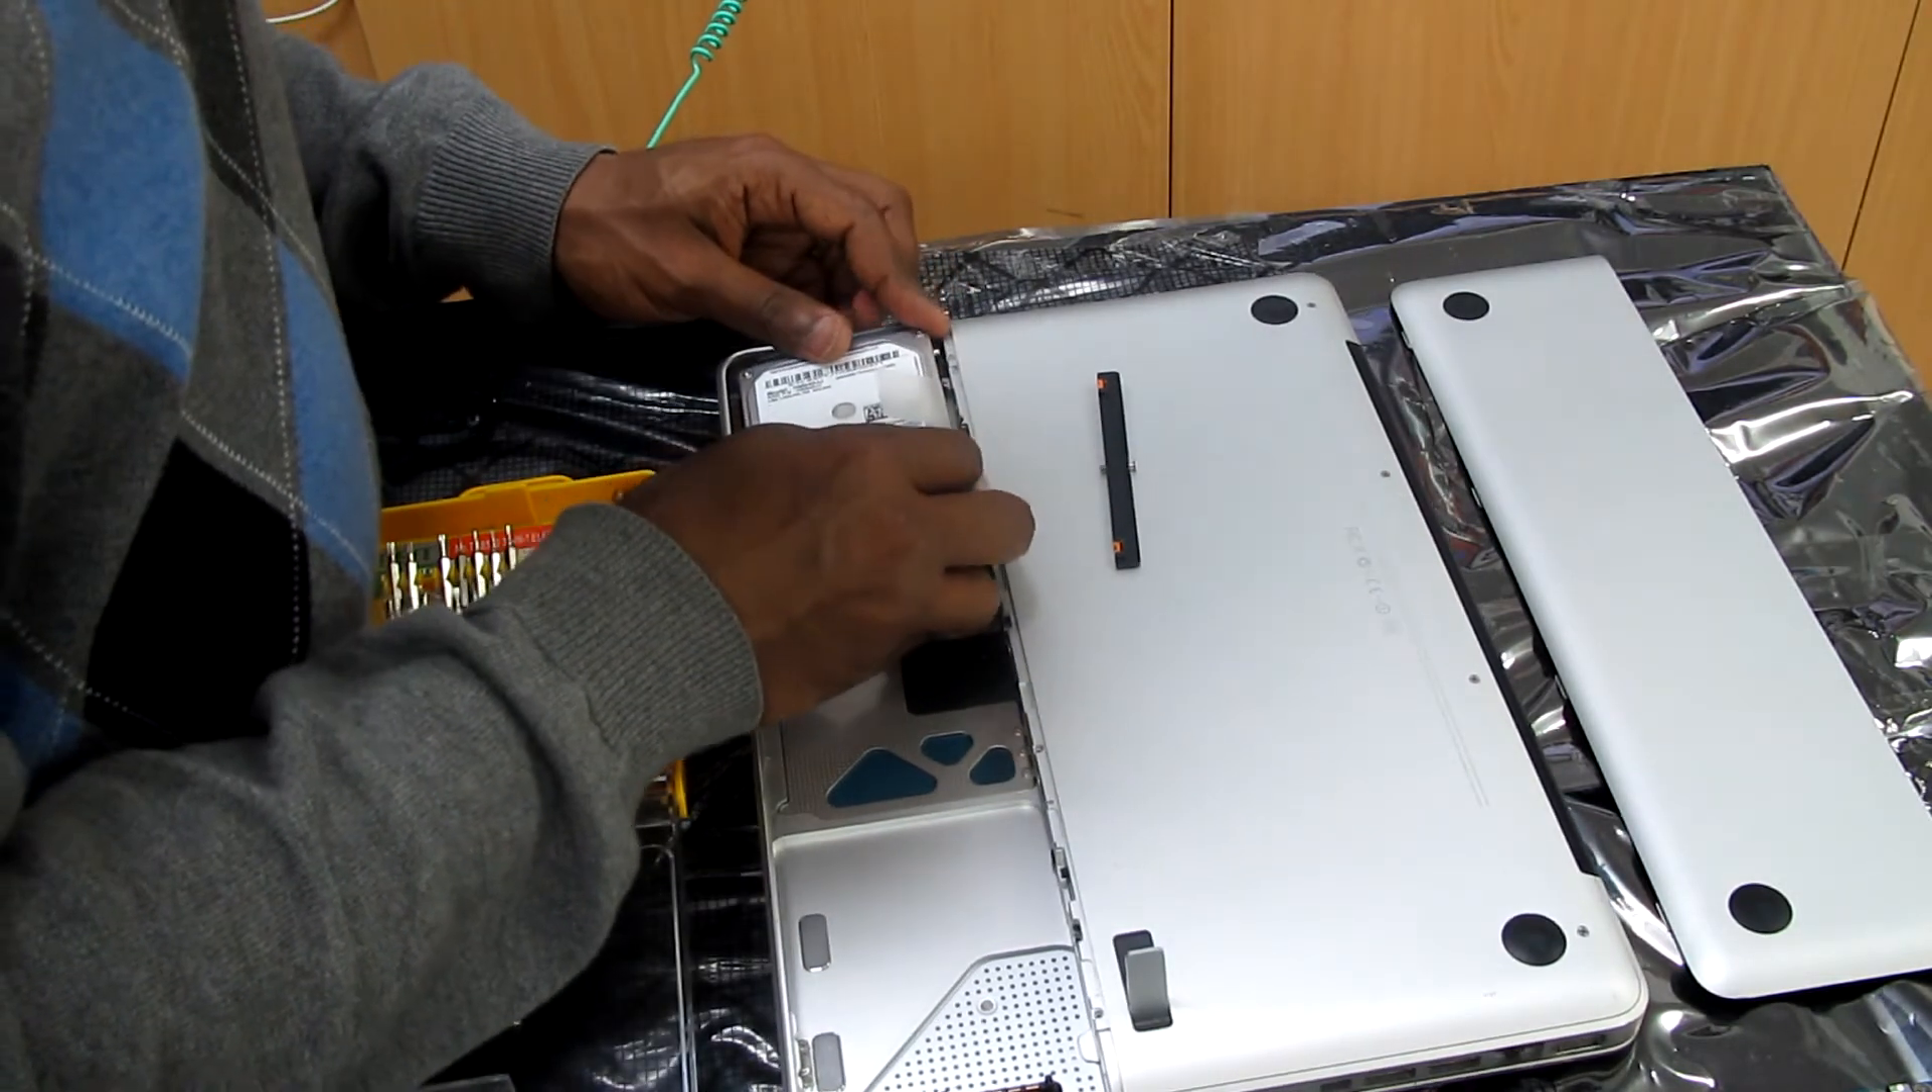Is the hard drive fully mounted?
No.